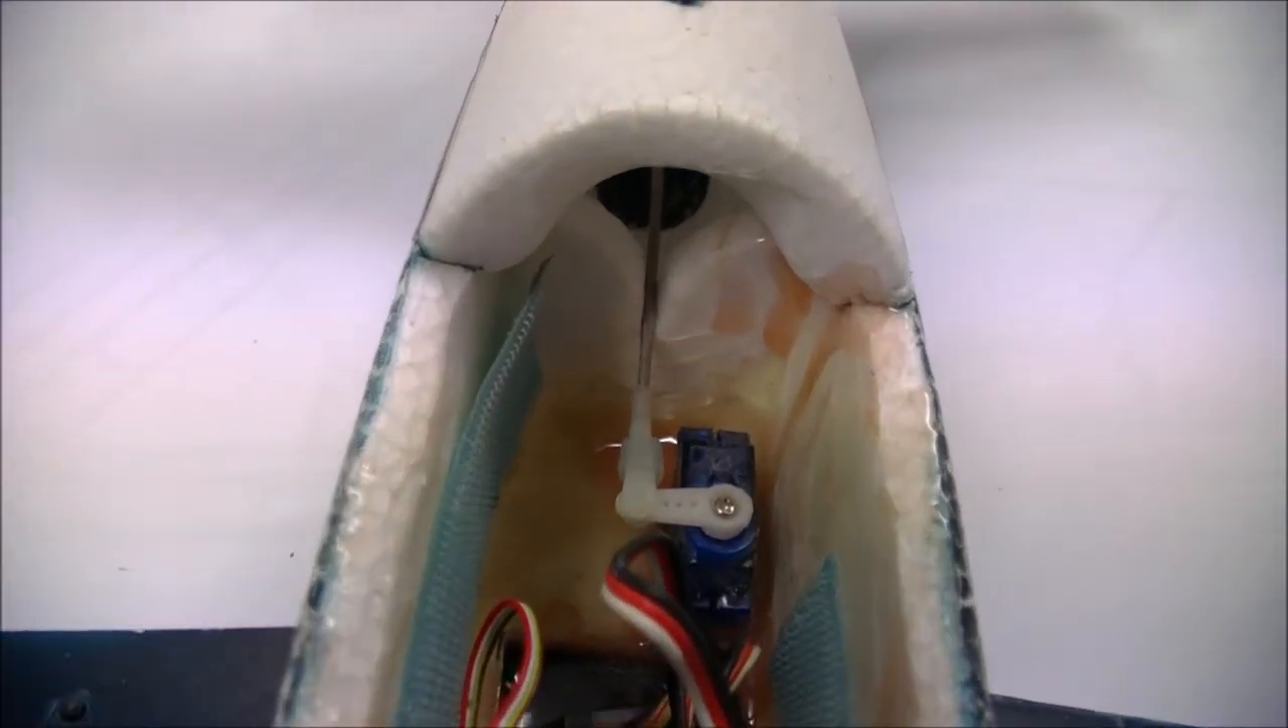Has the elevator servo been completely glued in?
Yes.